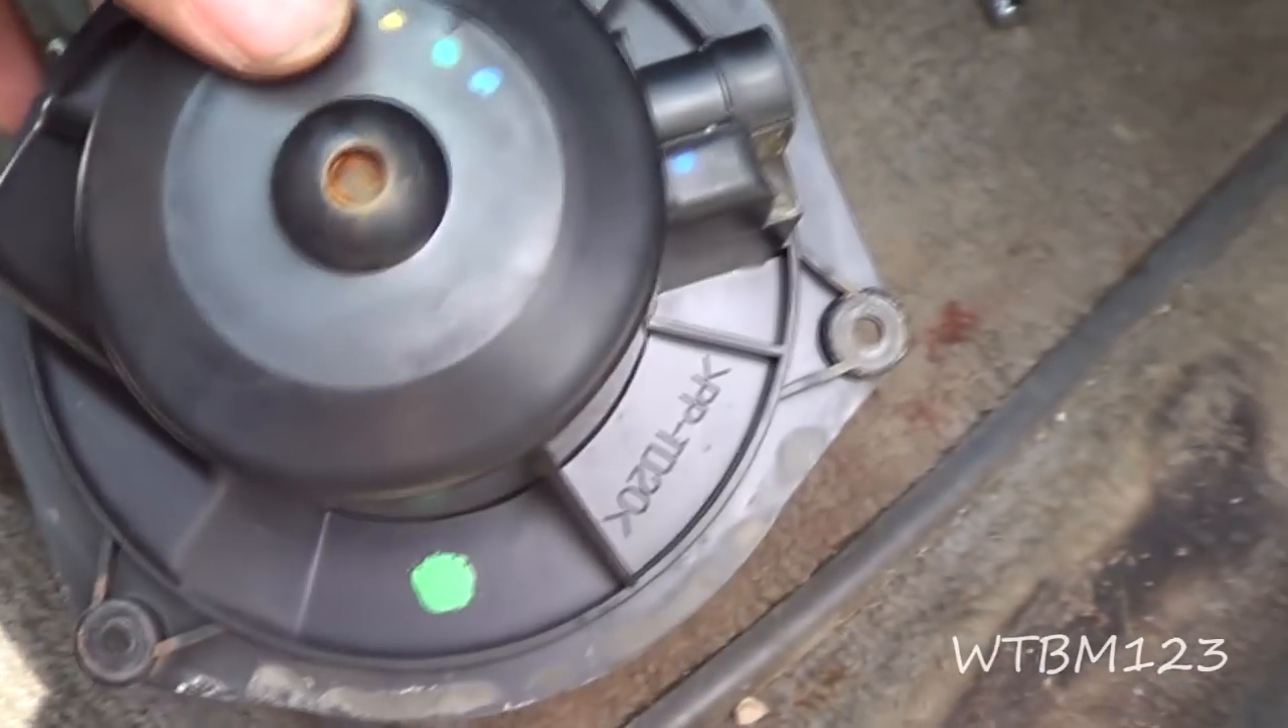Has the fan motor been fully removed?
Yes.